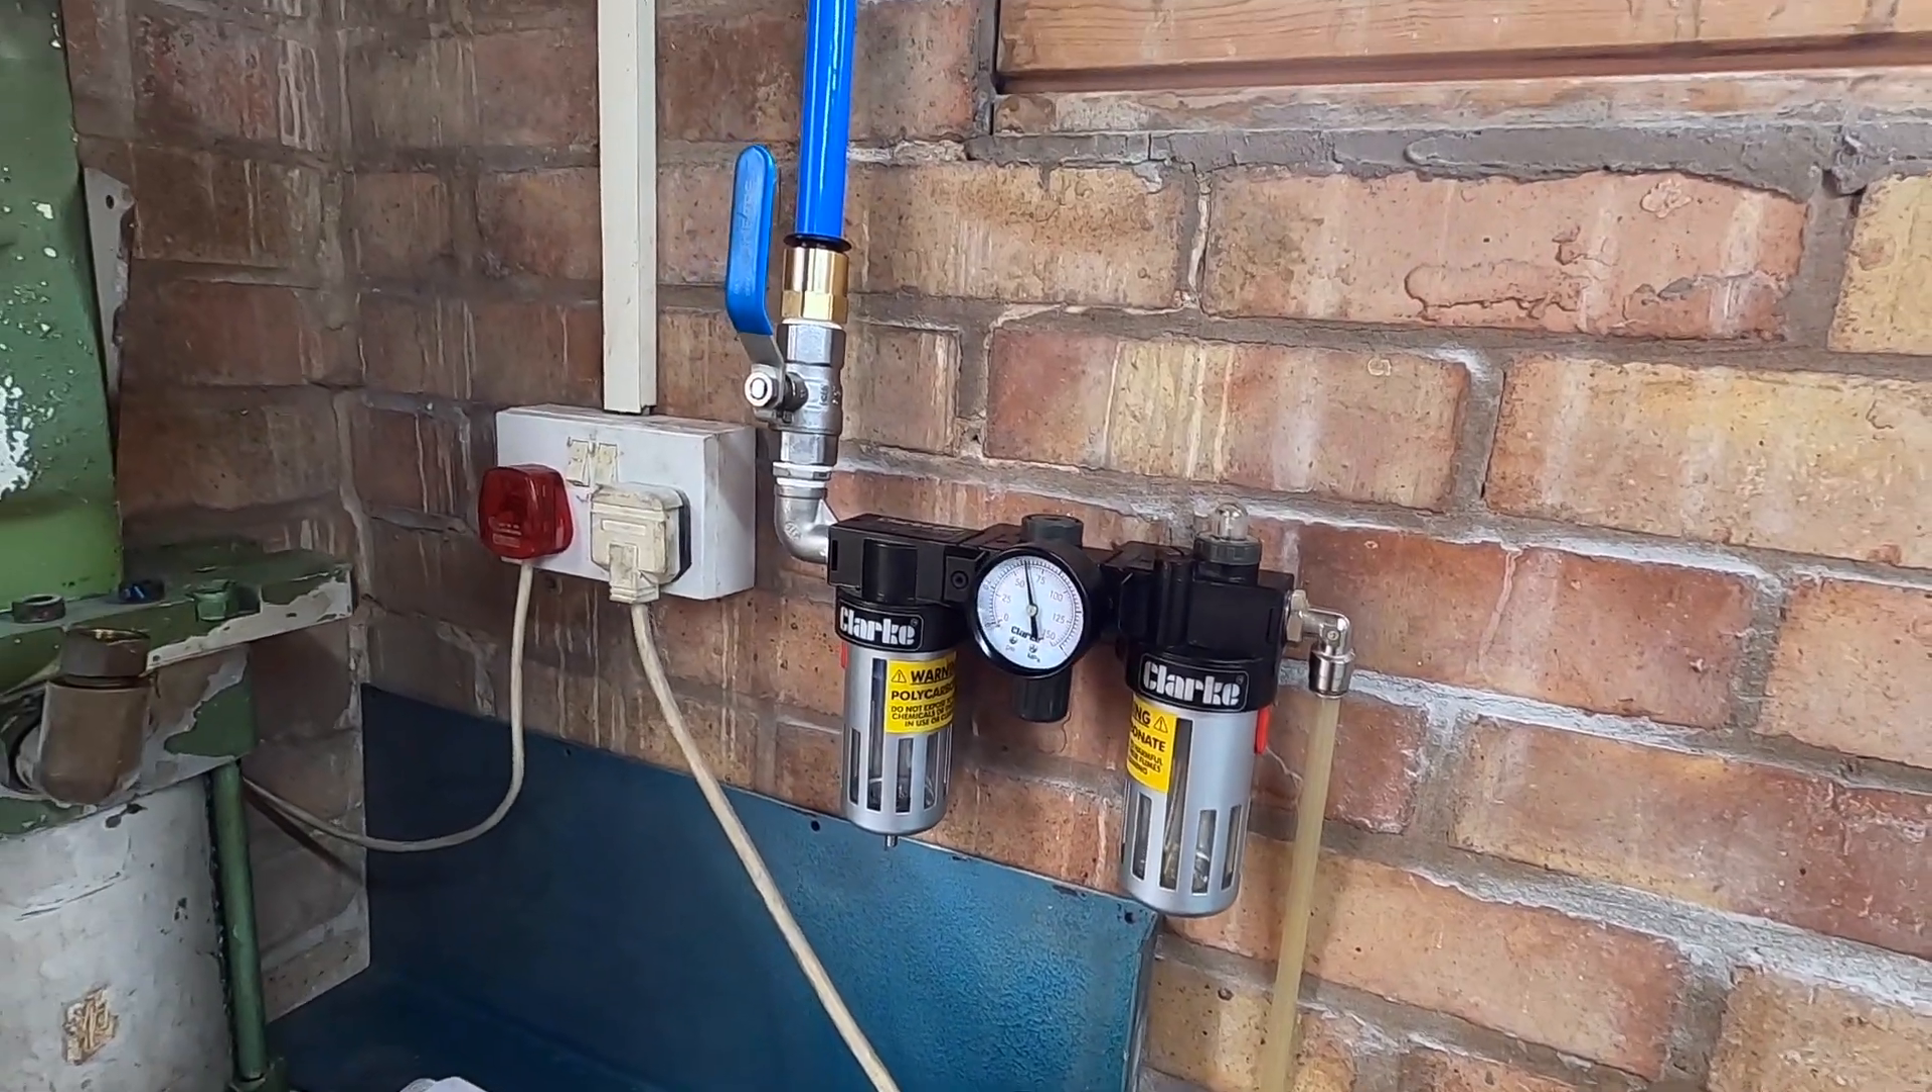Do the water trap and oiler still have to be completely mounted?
No.